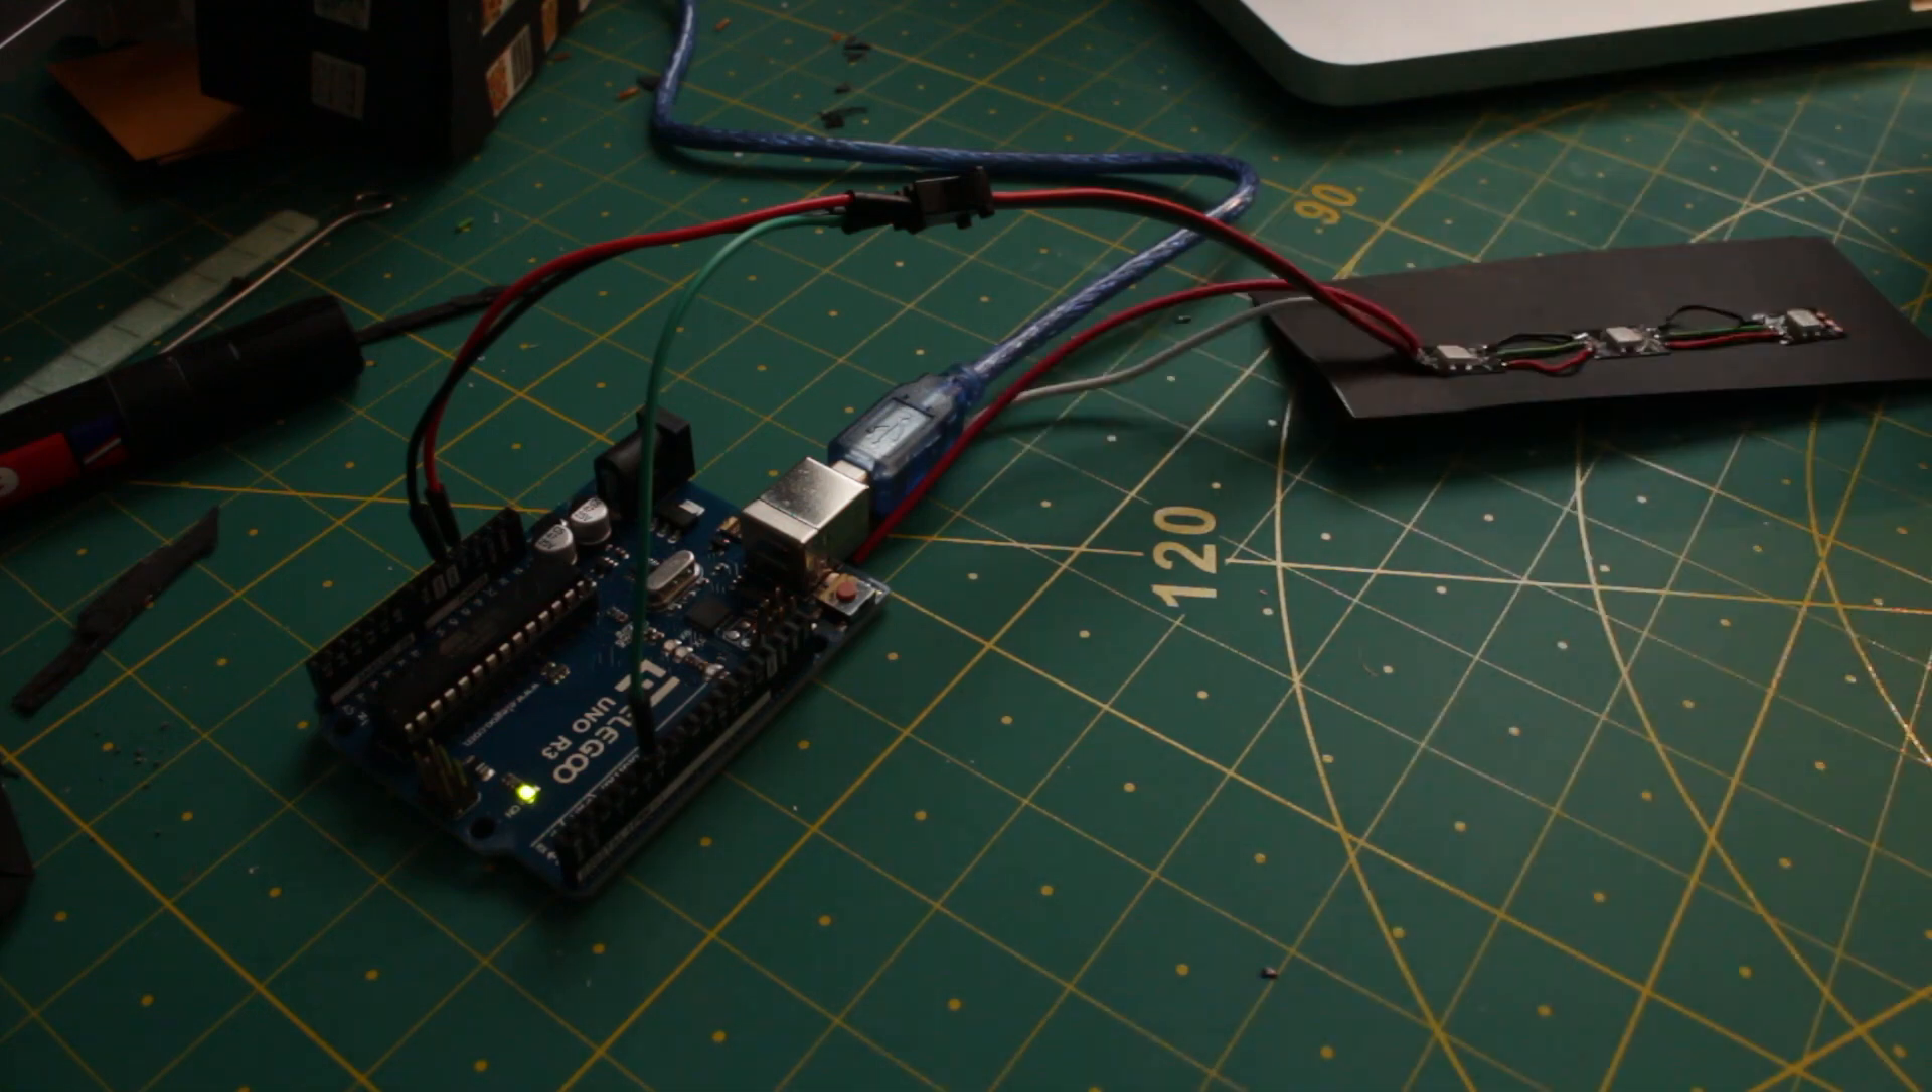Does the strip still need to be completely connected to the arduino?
No.